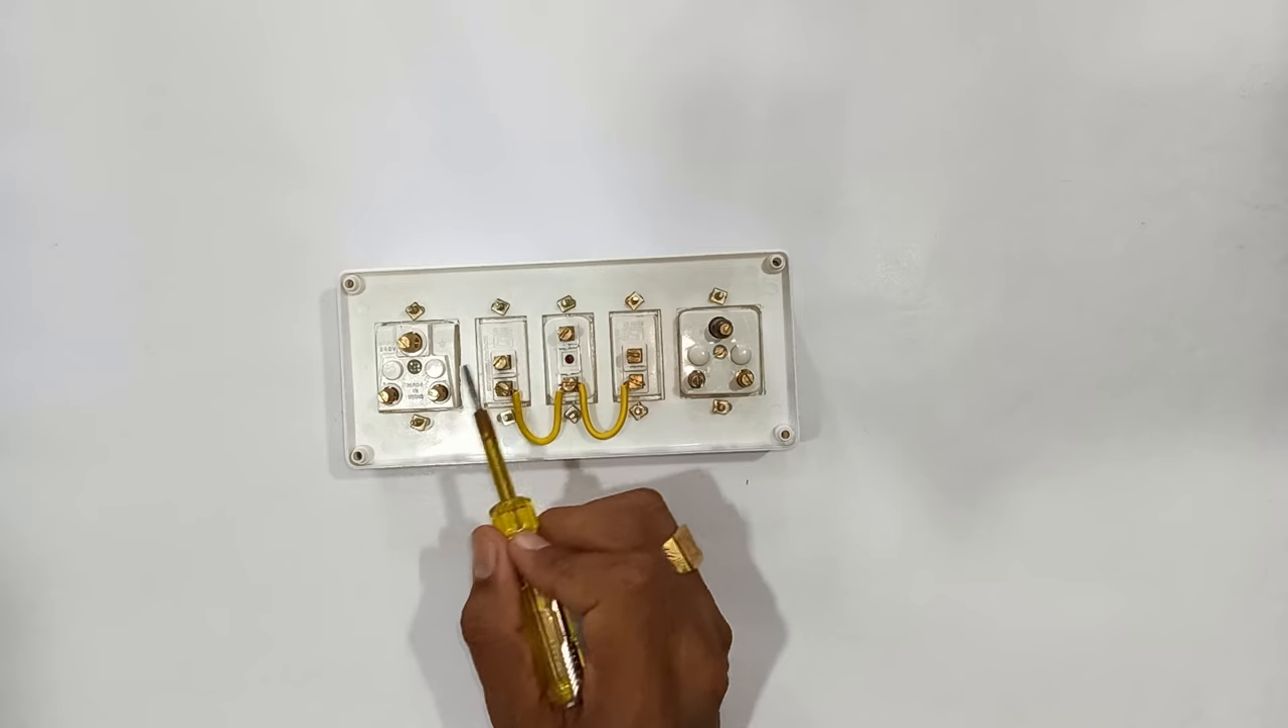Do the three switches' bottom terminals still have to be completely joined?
No.